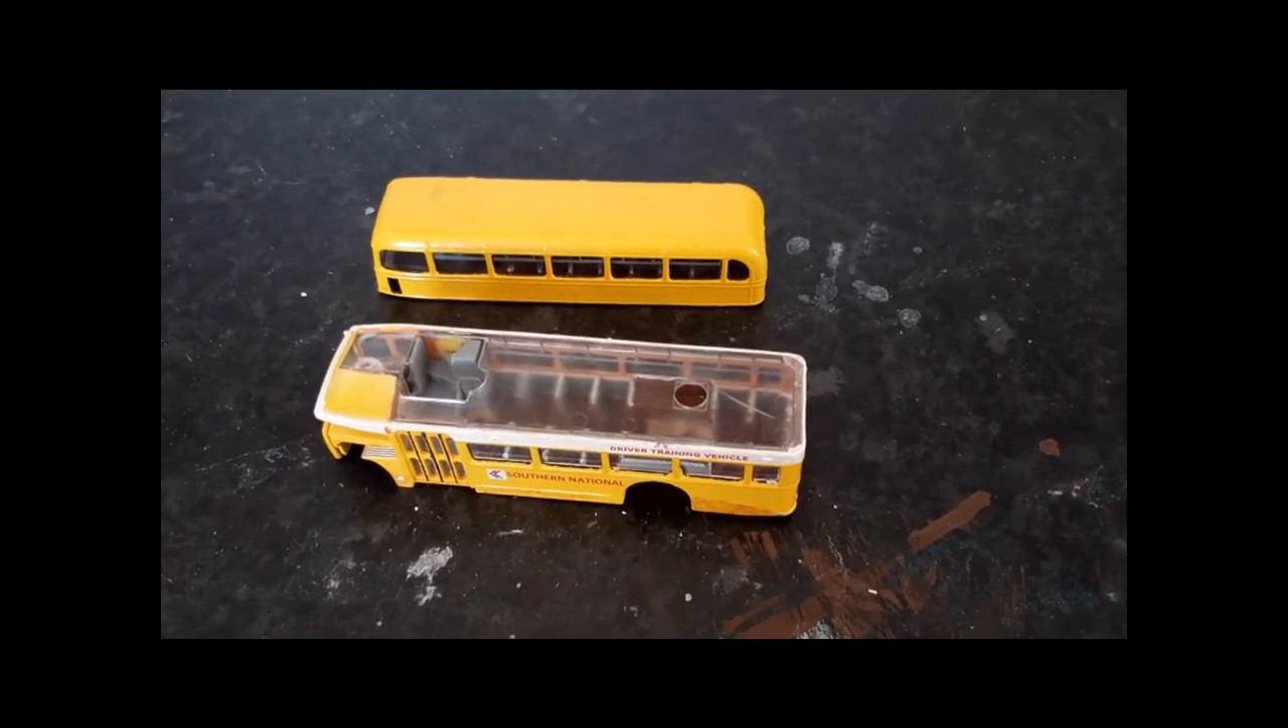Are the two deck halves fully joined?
No.